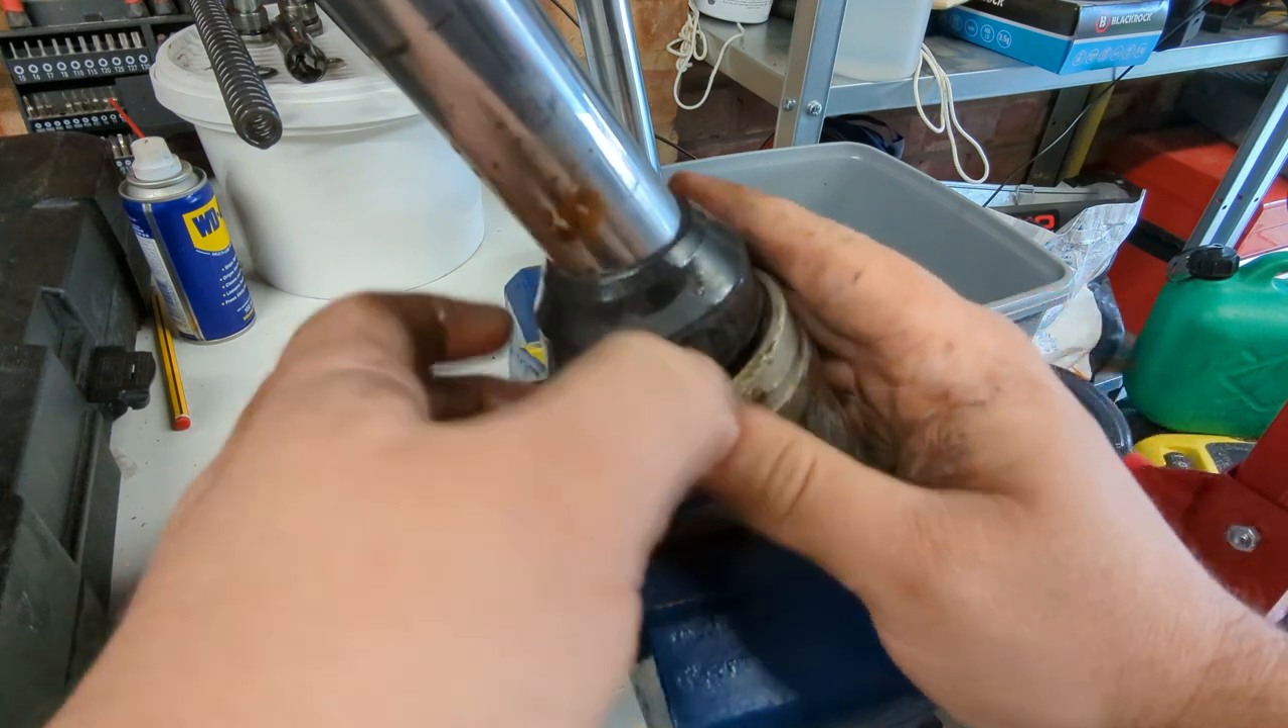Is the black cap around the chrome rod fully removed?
No.